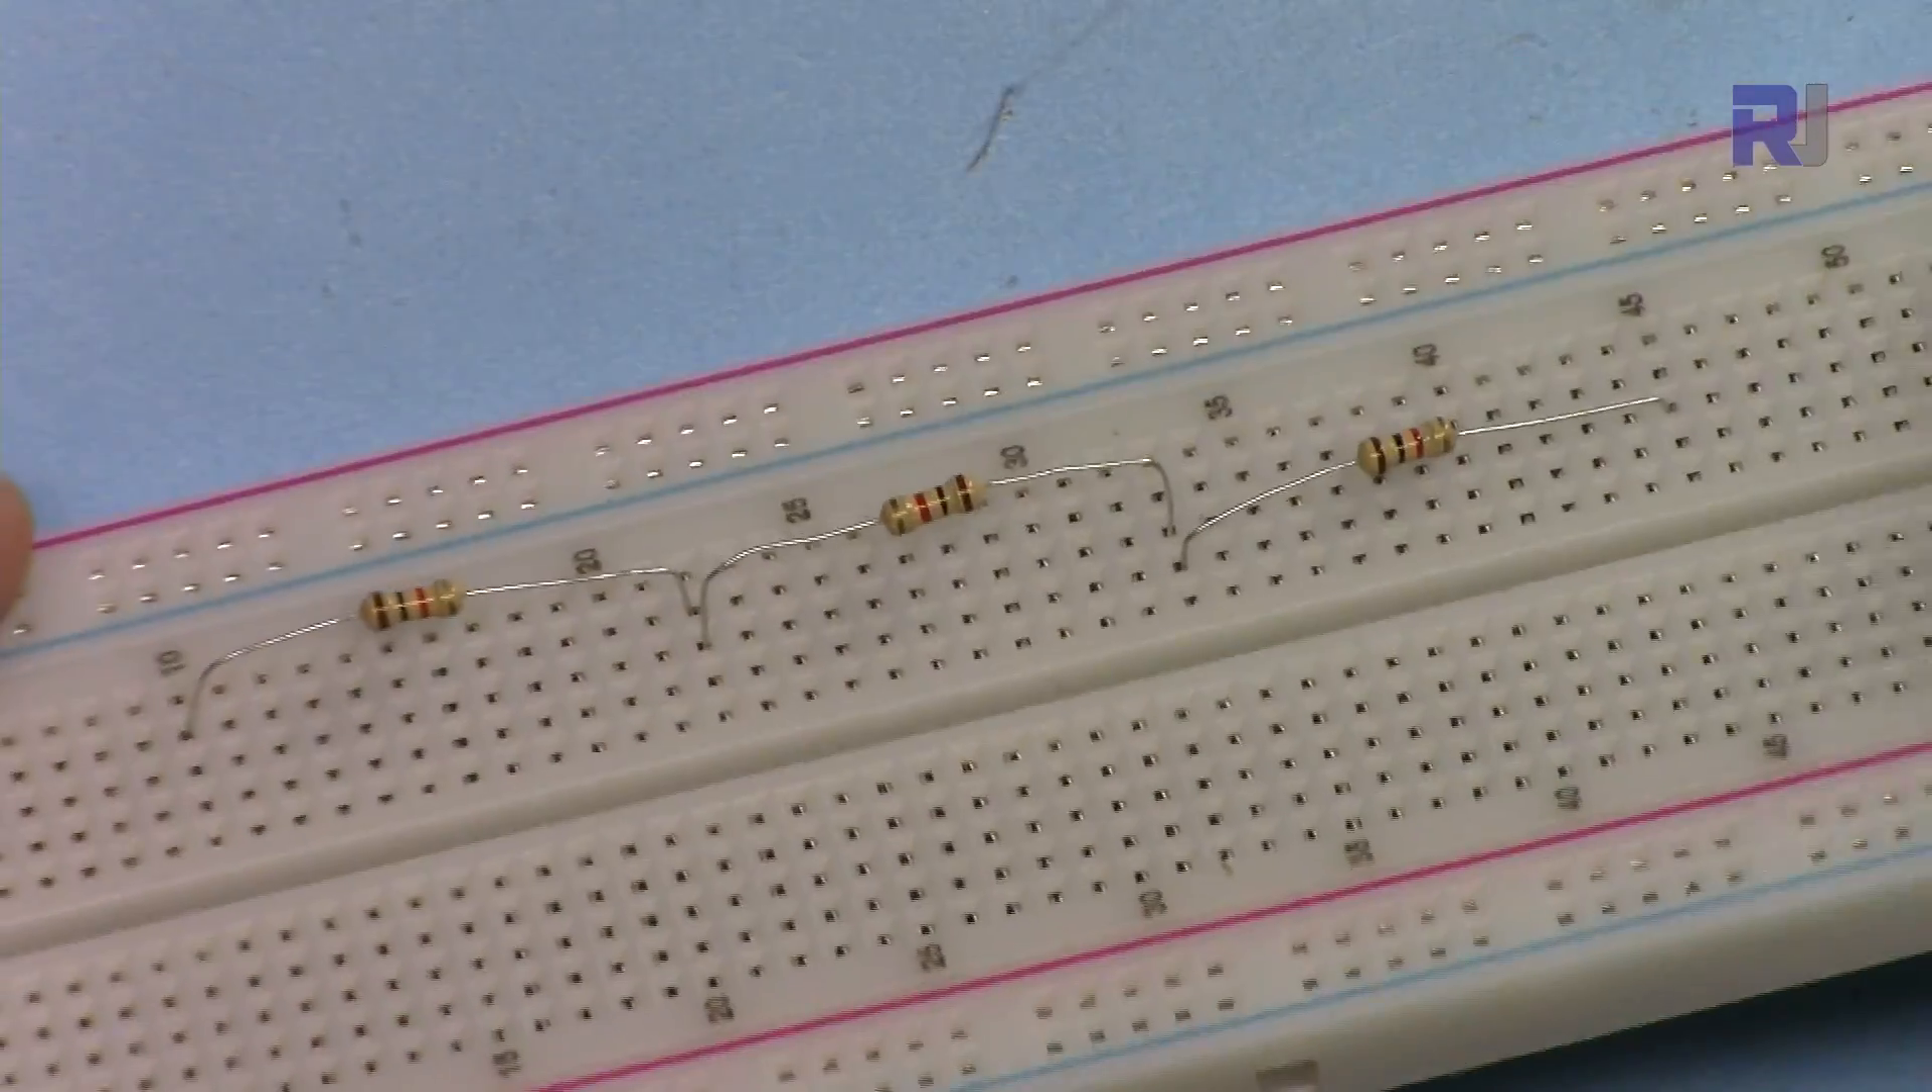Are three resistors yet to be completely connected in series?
No.